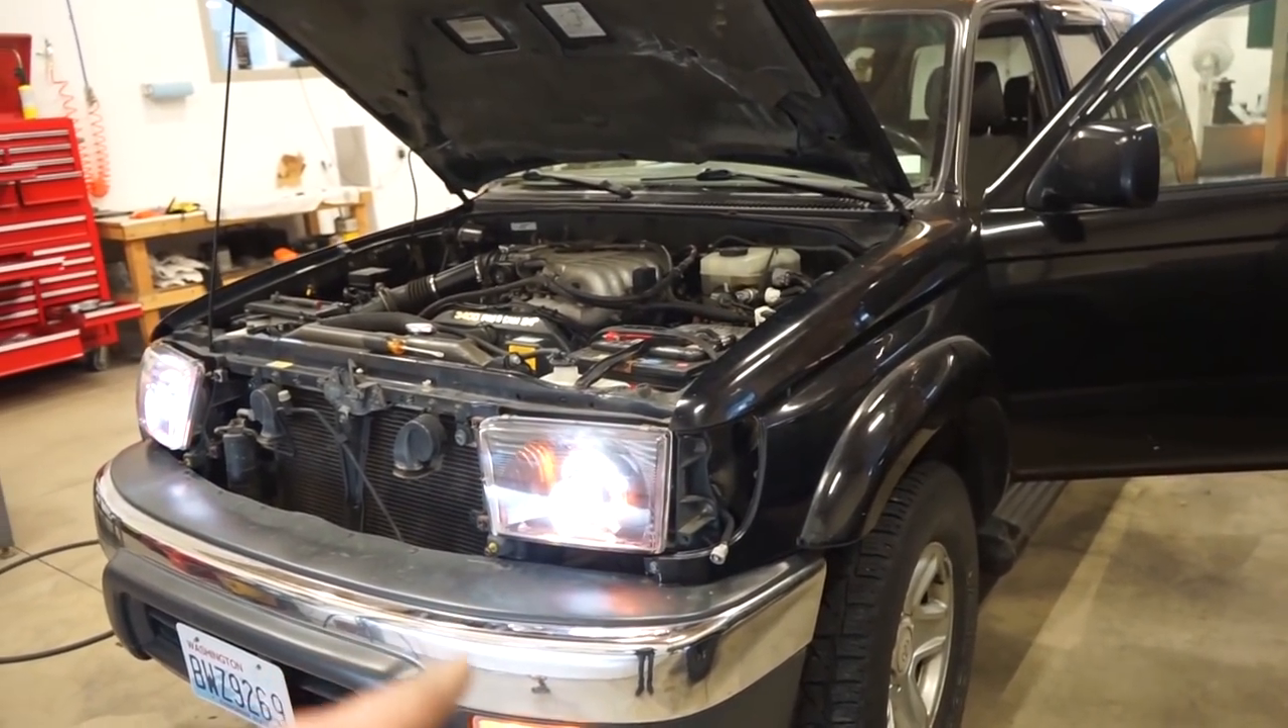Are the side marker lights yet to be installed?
Yes.